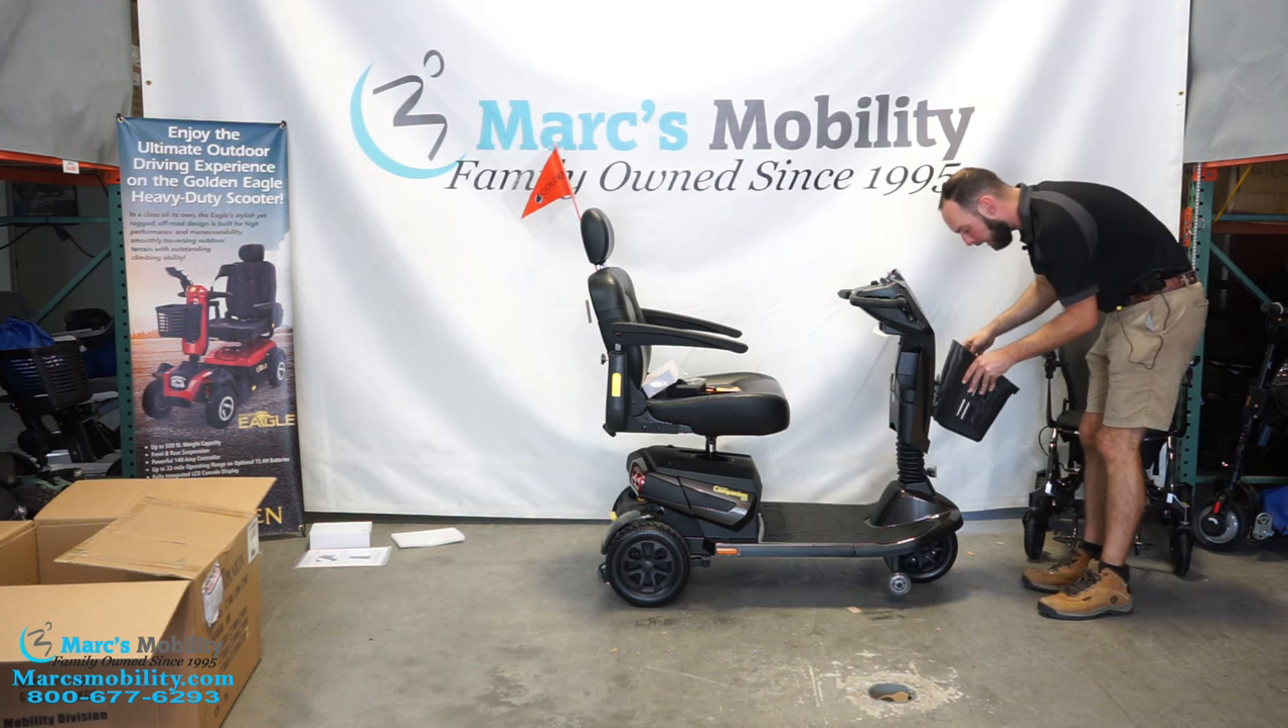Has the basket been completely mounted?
No.